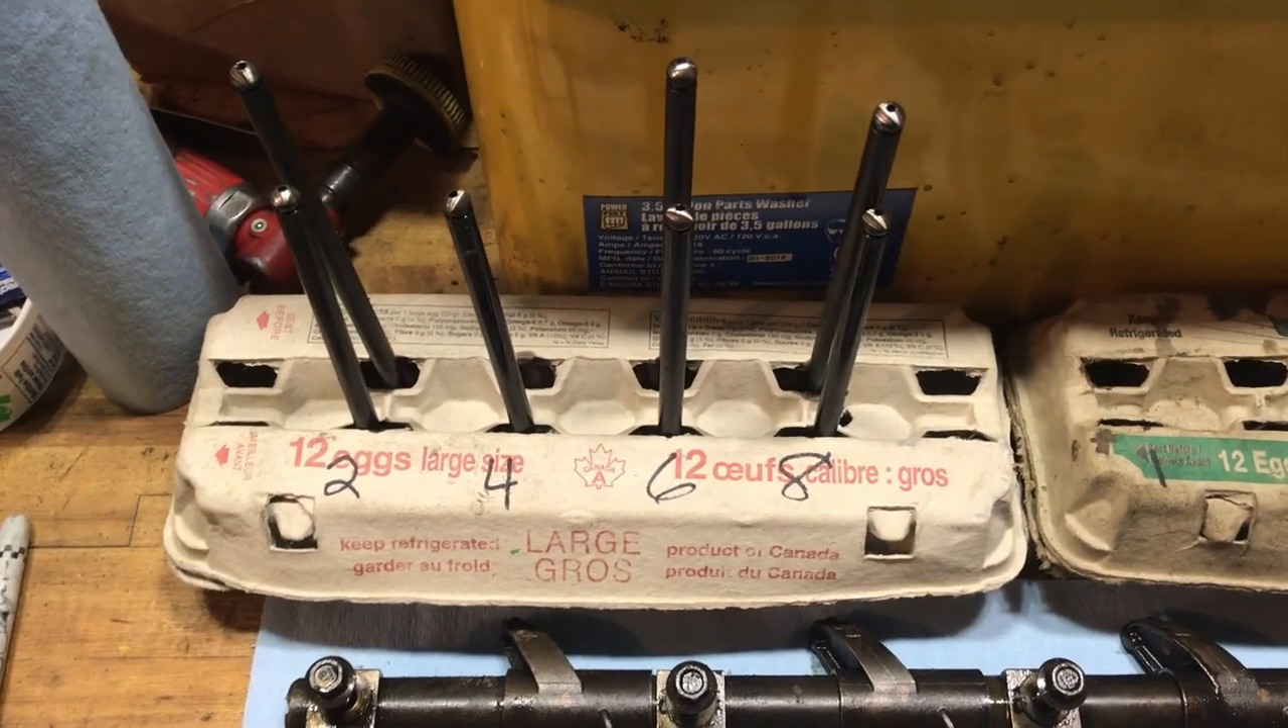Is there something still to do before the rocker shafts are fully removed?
No.